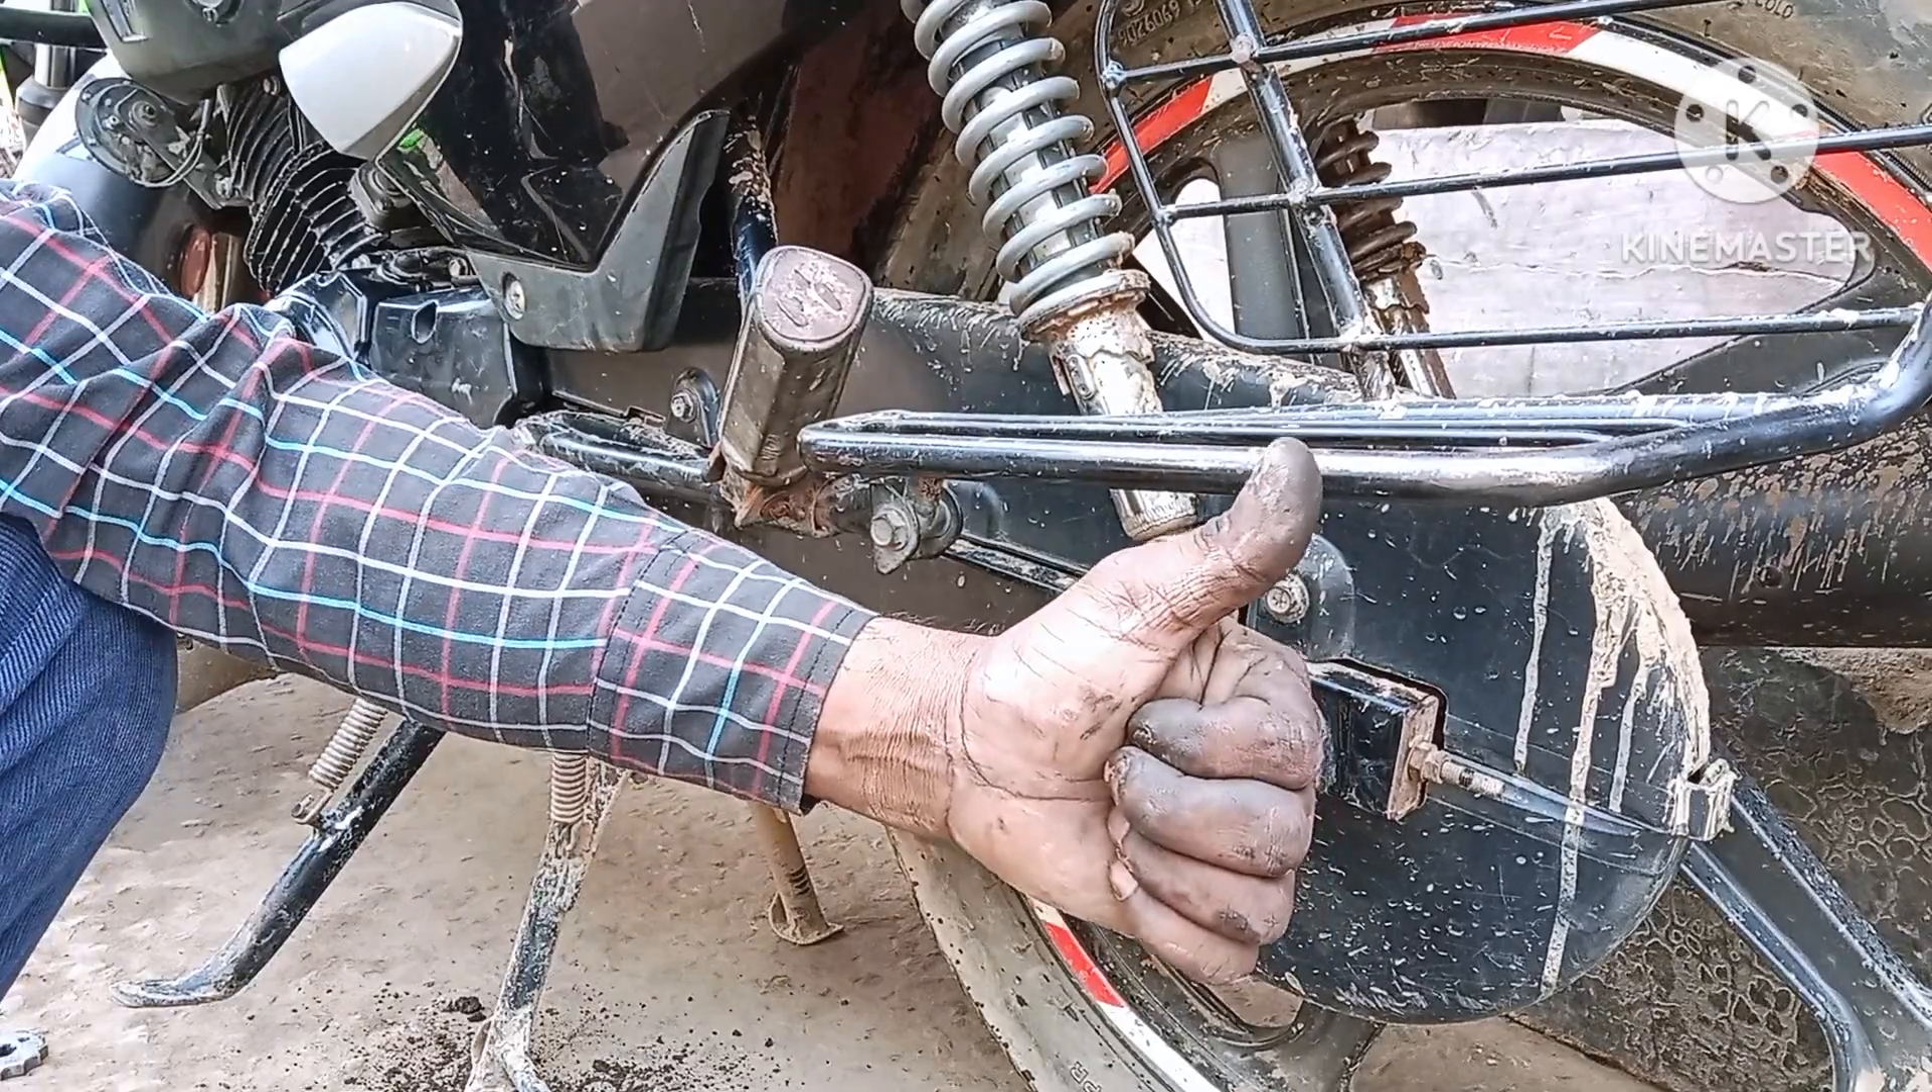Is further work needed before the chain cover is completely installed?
No.